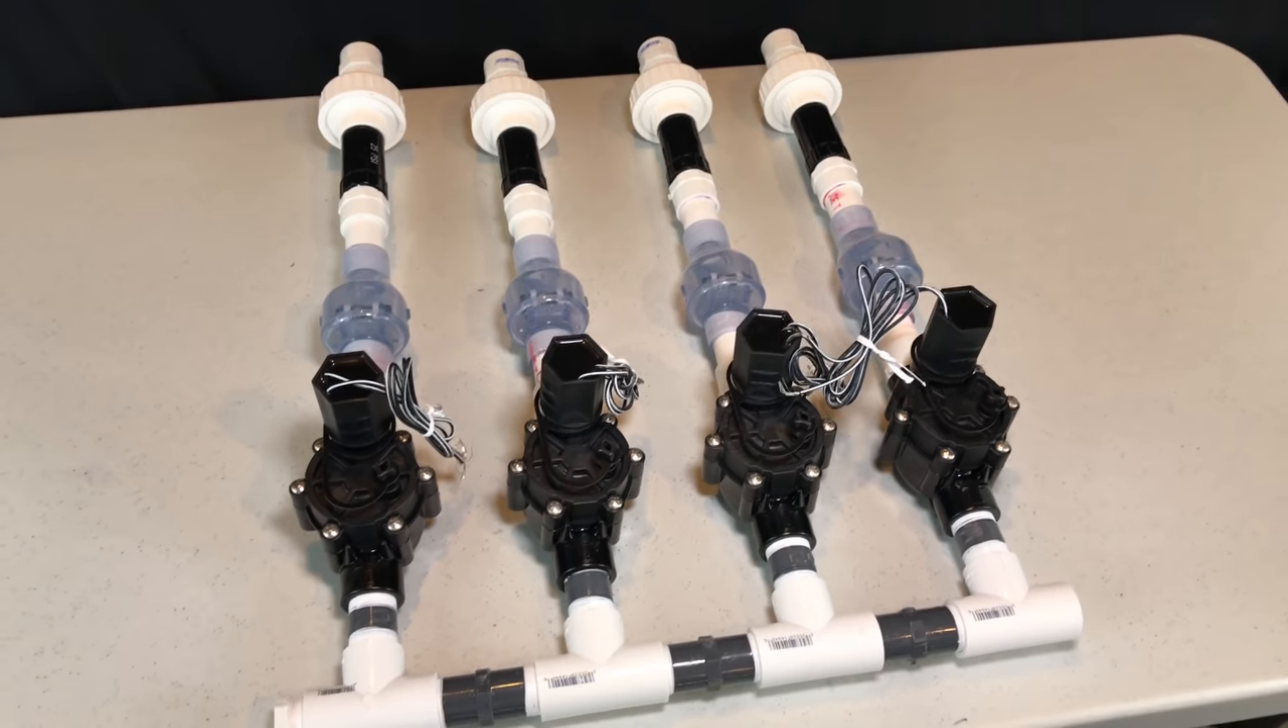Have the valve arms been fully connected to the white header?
Yes.